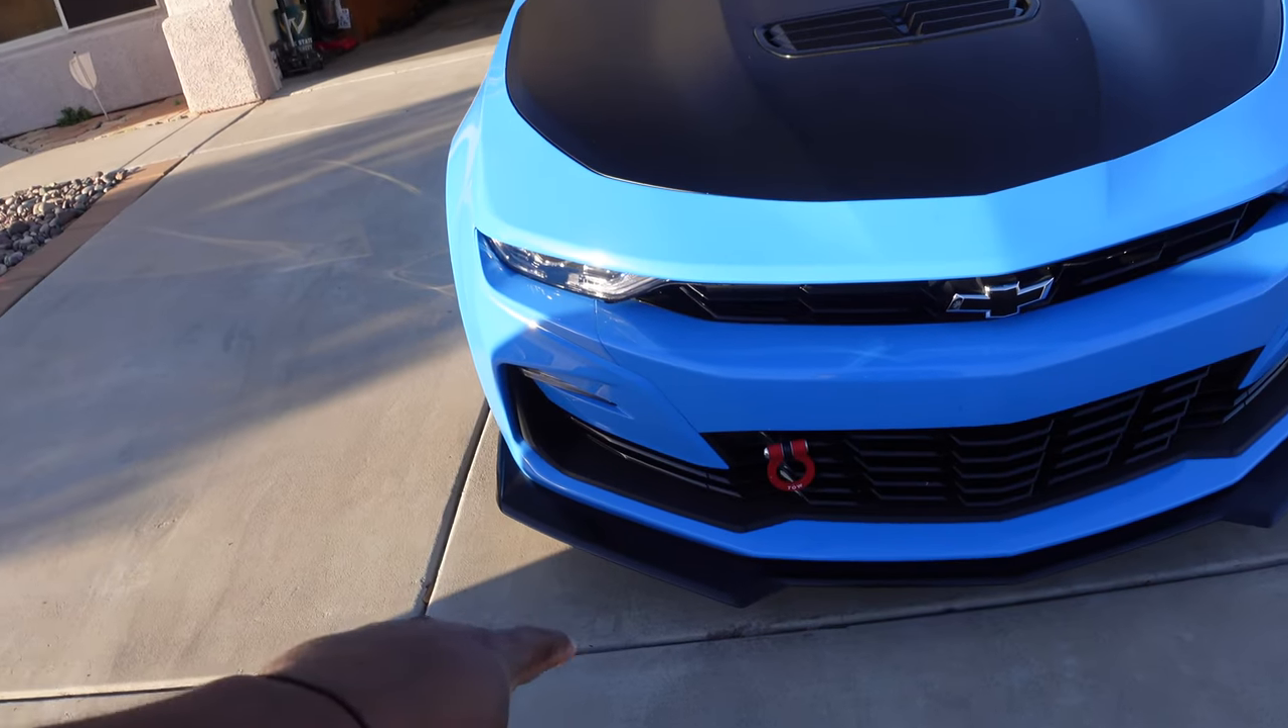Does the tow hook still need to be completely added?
No.